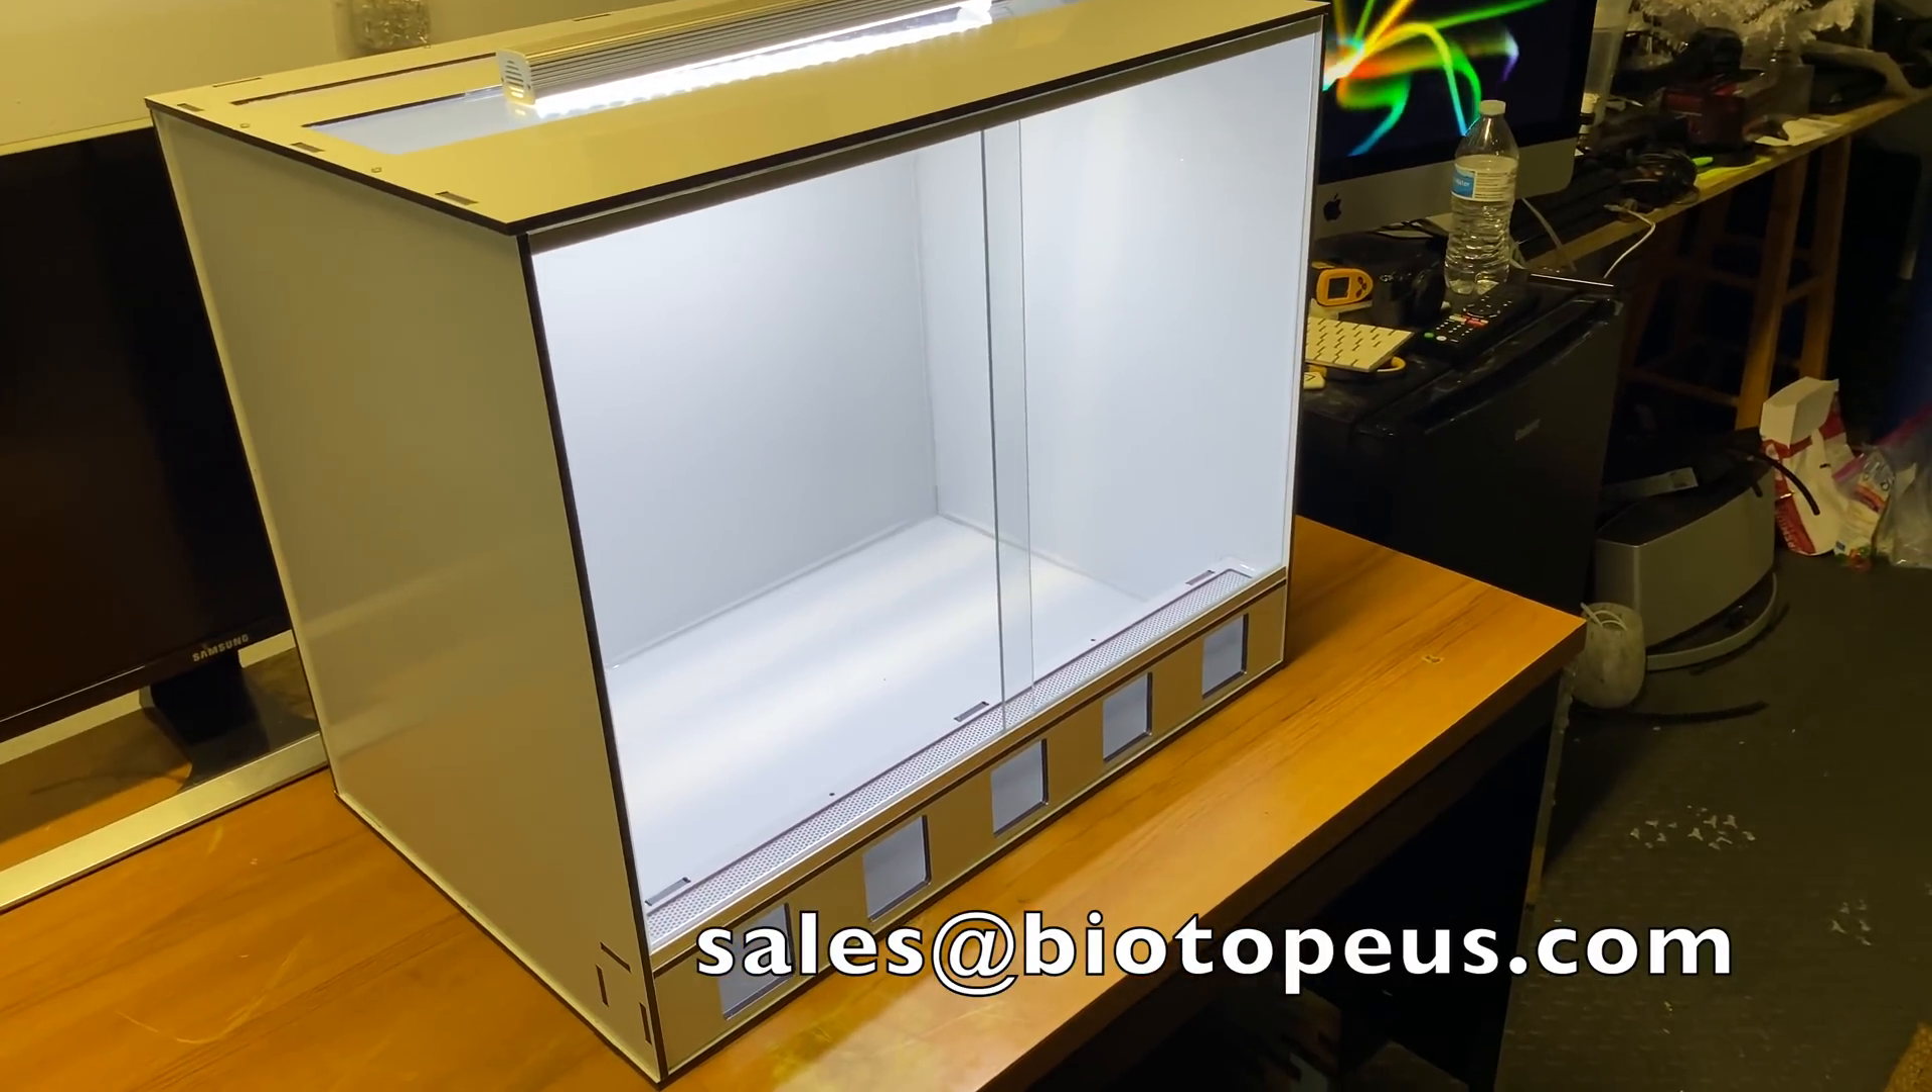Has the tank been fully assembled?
Yes.